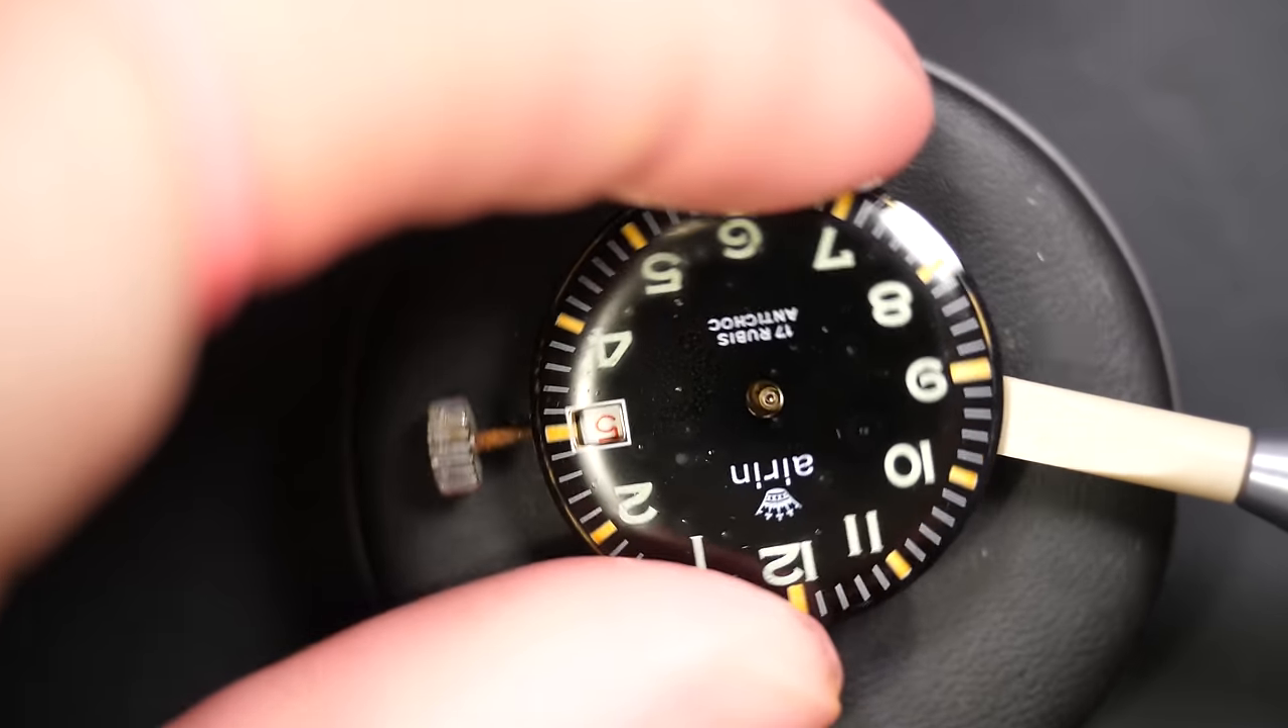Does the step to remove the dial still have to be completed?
Yes.